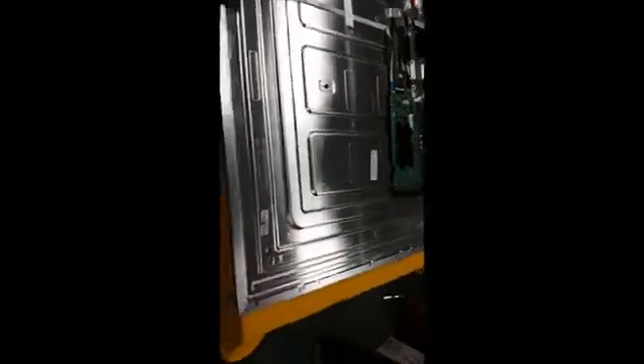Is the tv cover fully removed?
Yes.